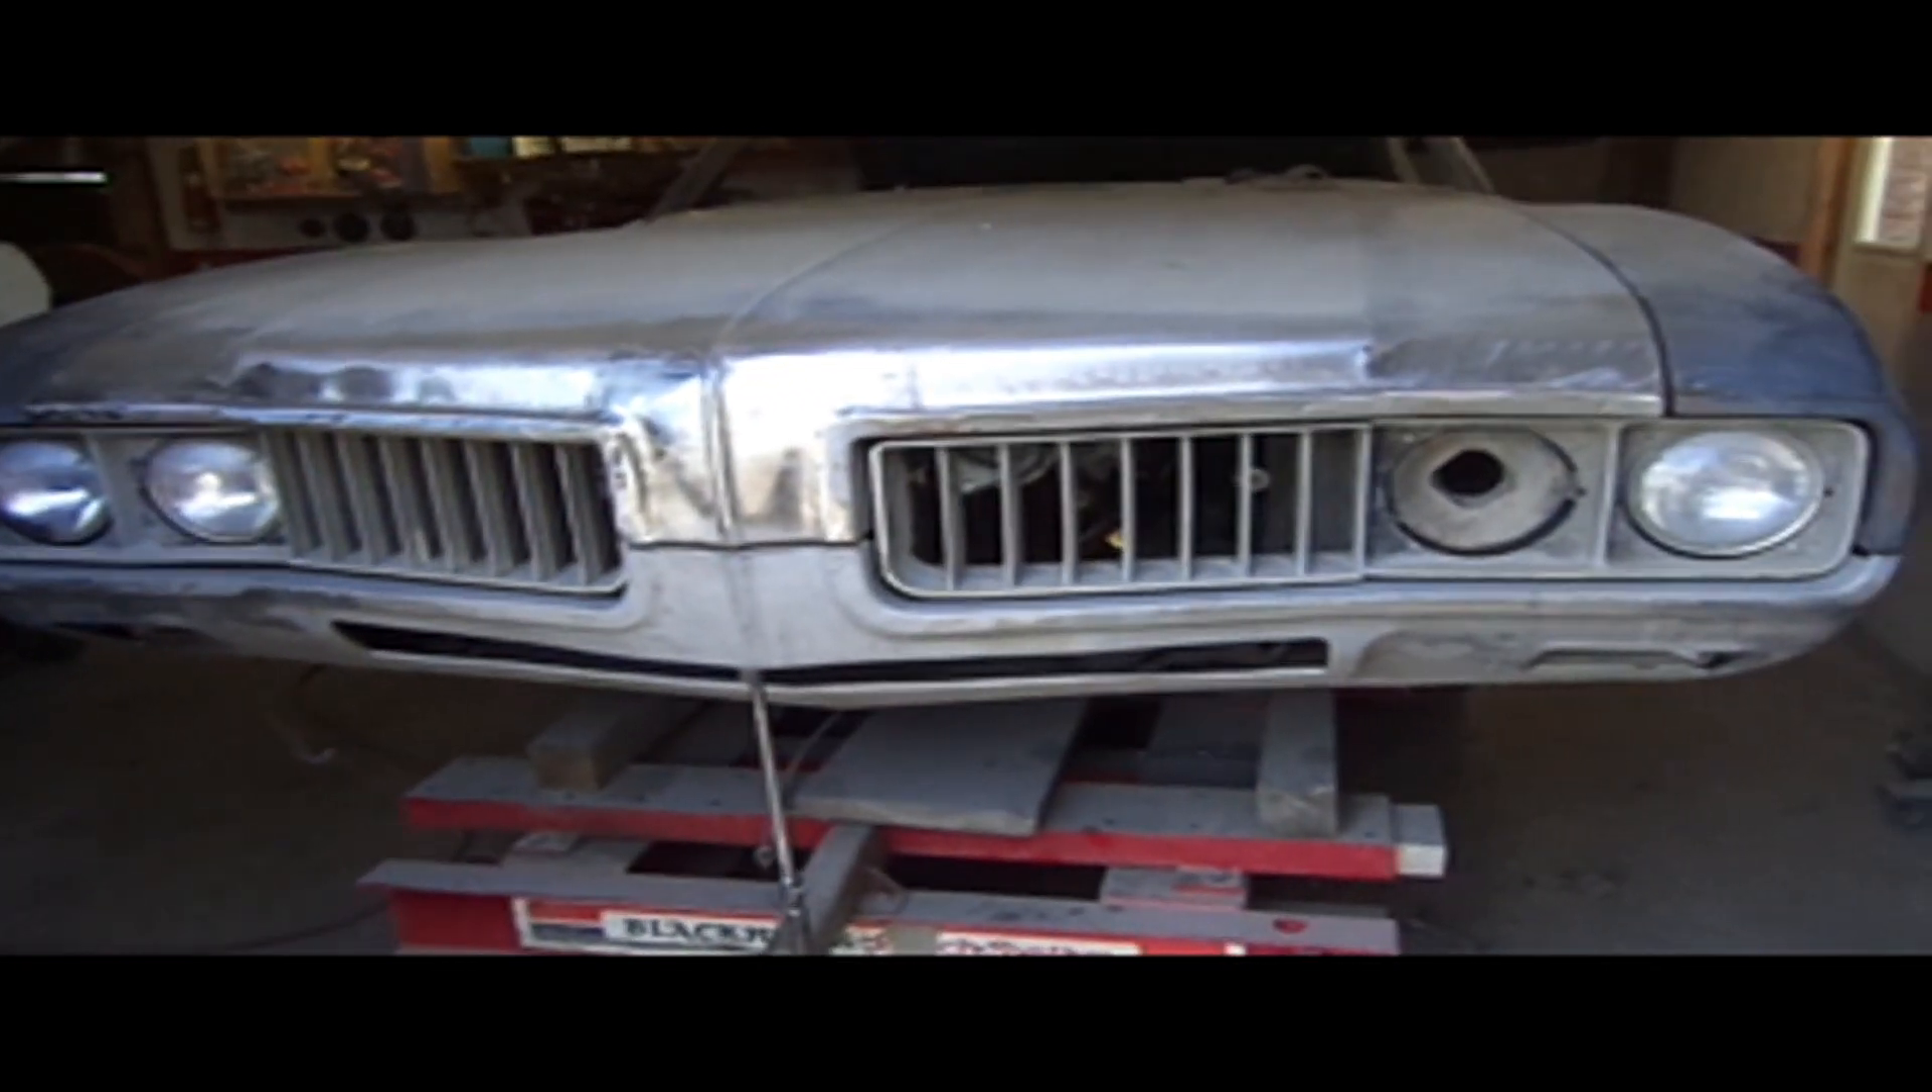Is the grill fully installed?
Yes.